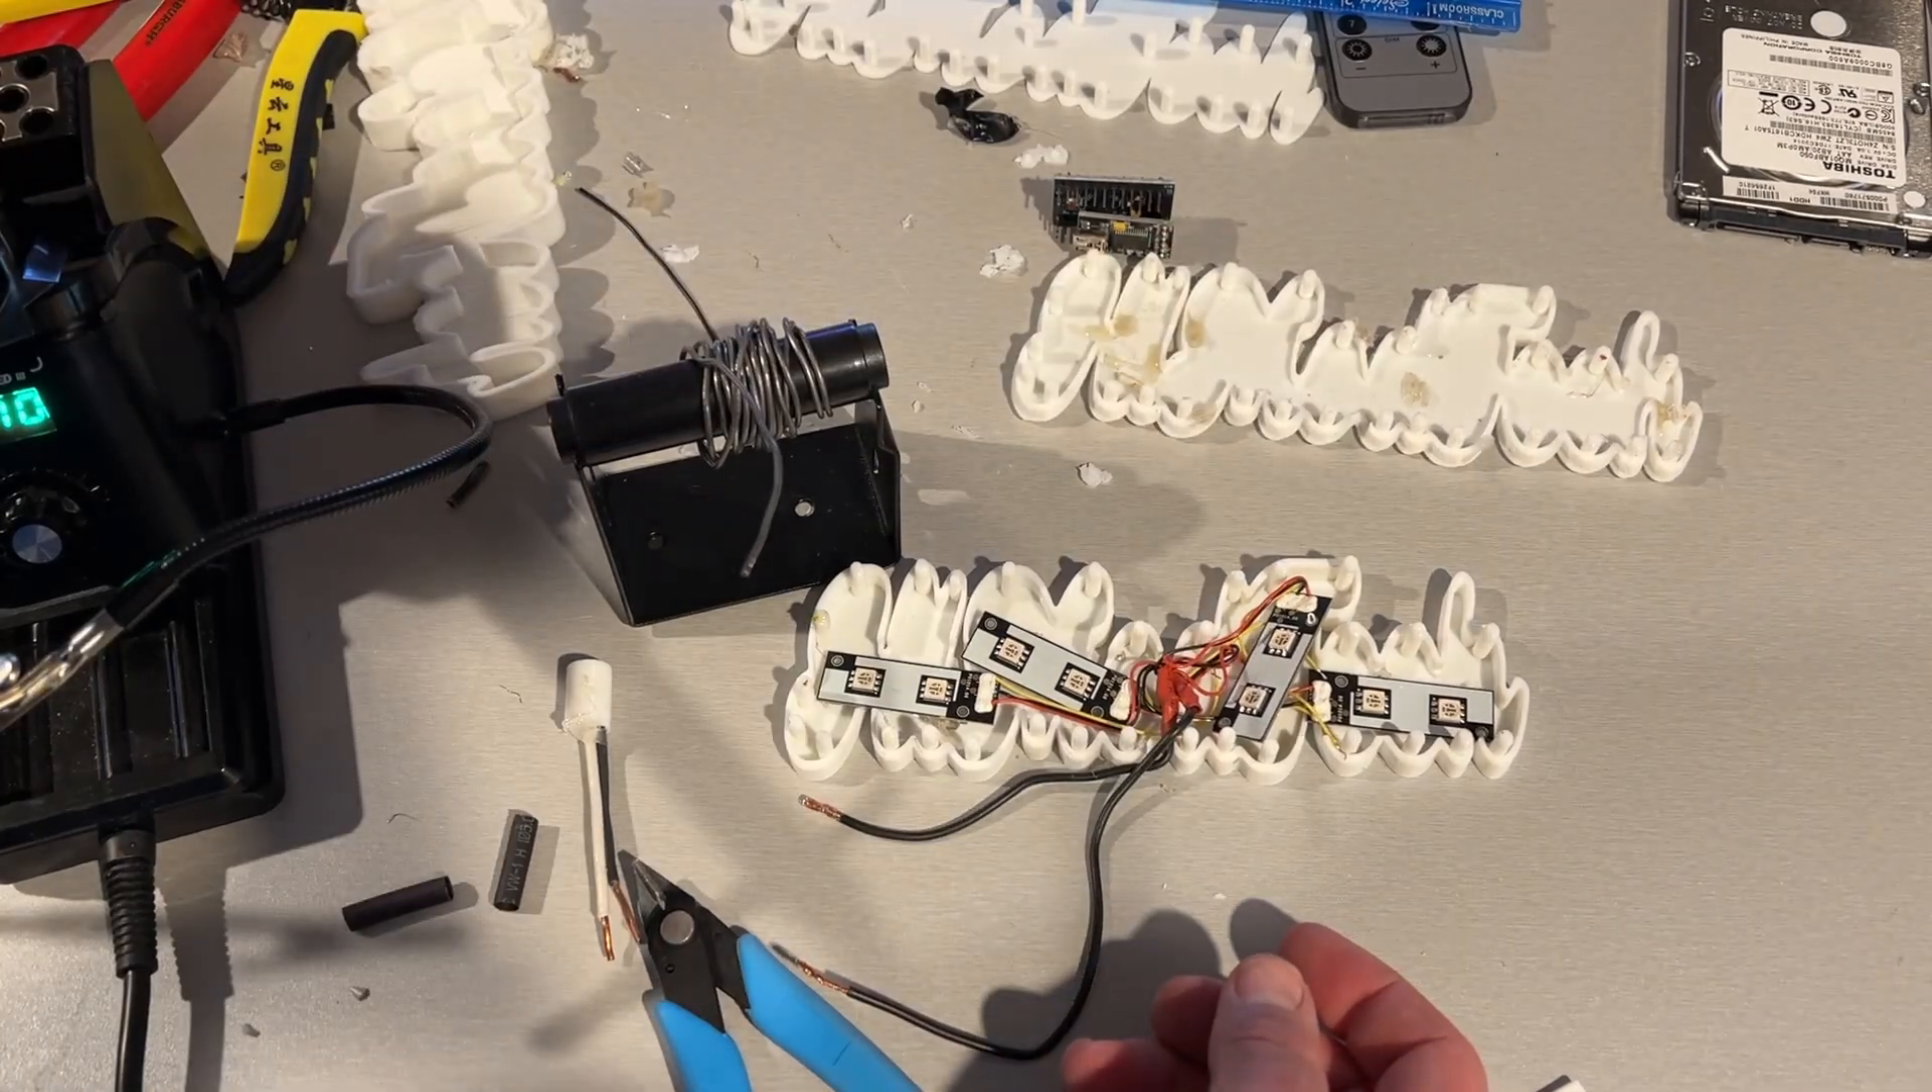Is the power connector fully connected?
No.